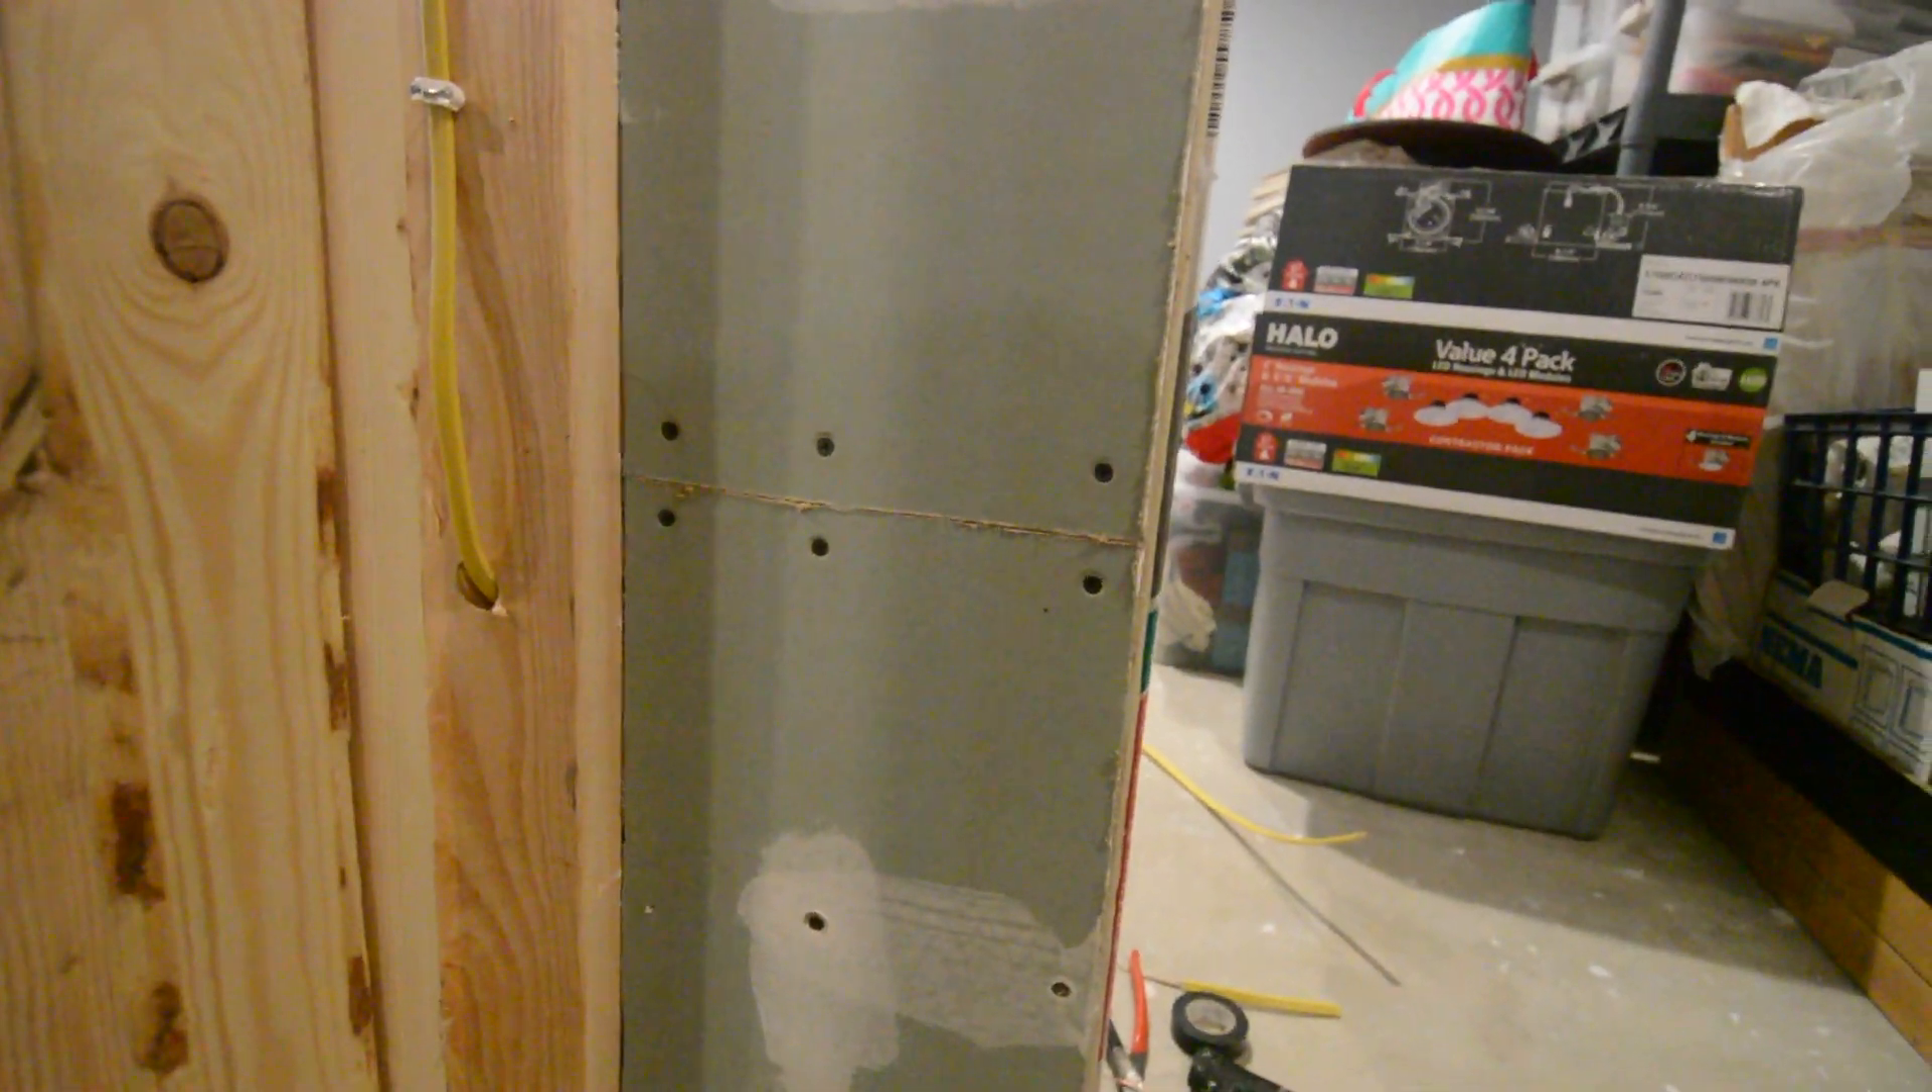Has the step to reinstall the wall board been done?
Yes.